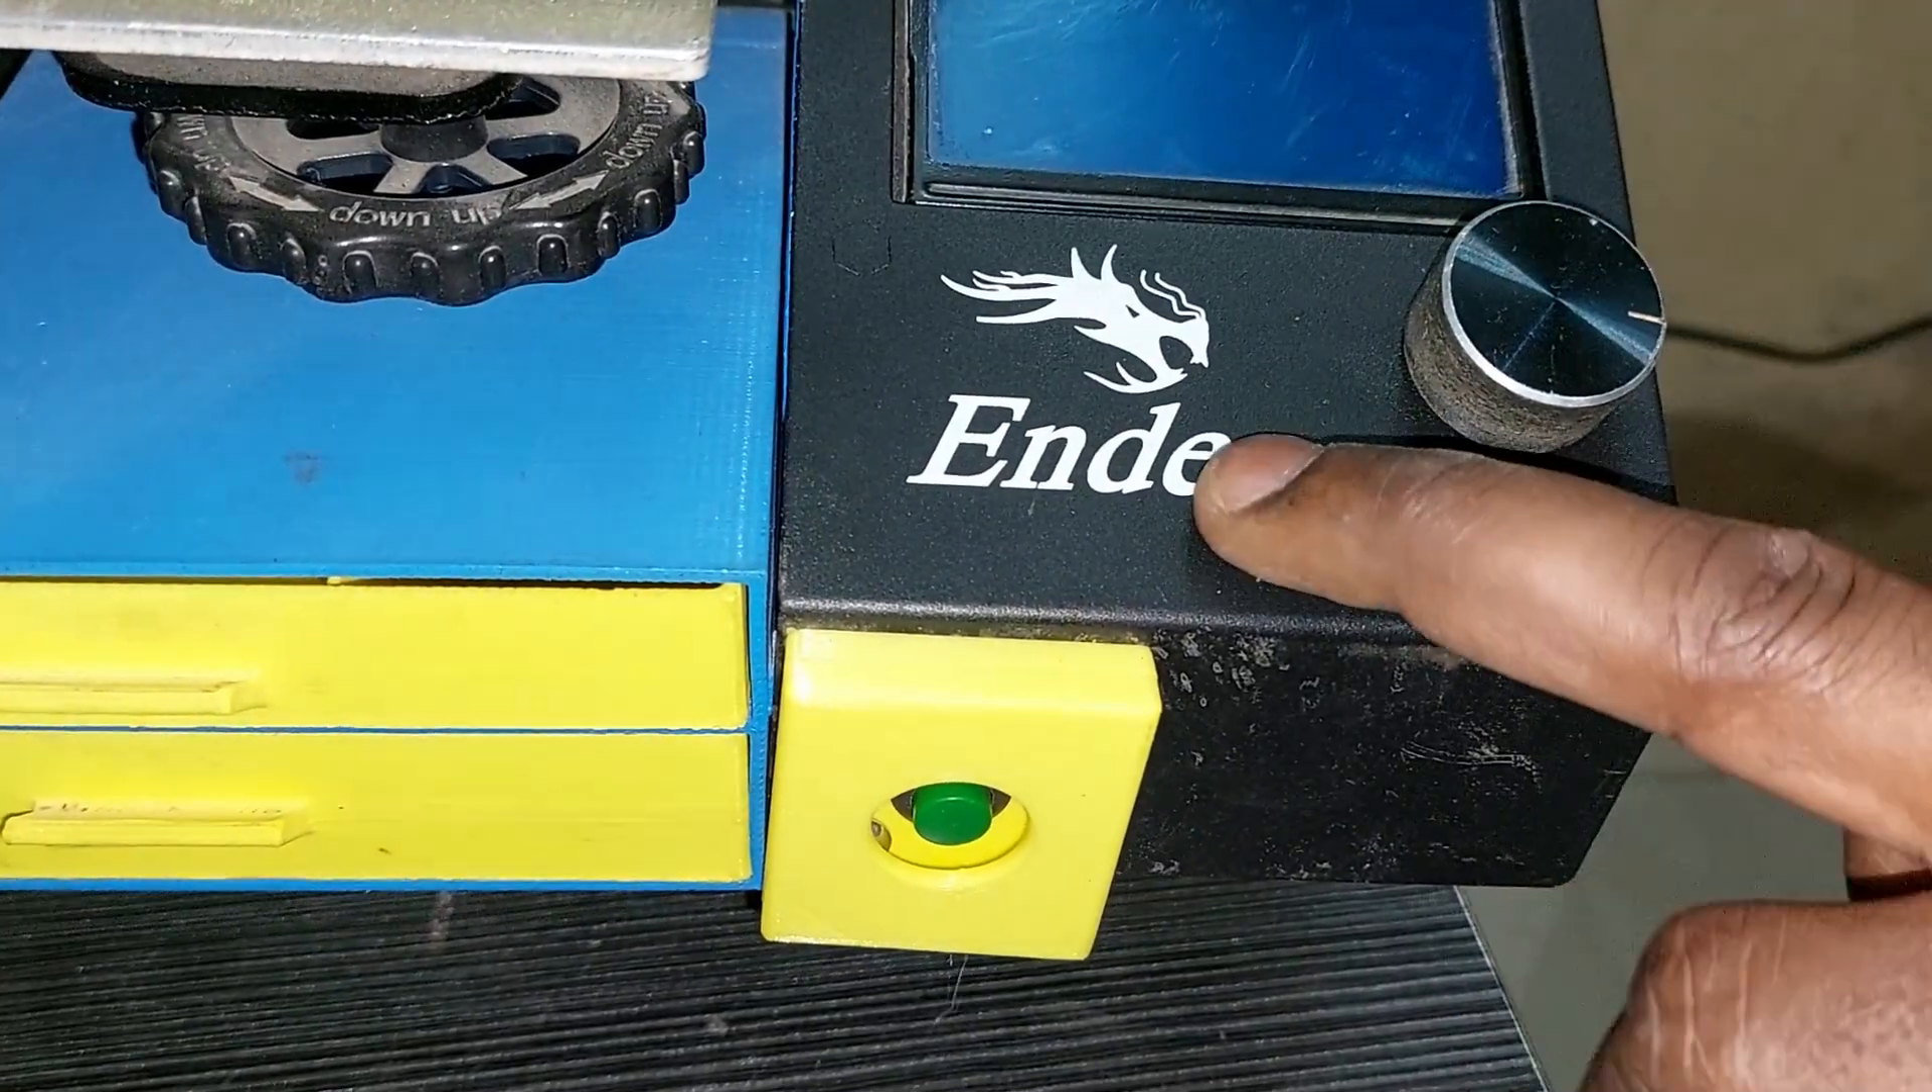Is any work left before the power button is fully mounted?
No.